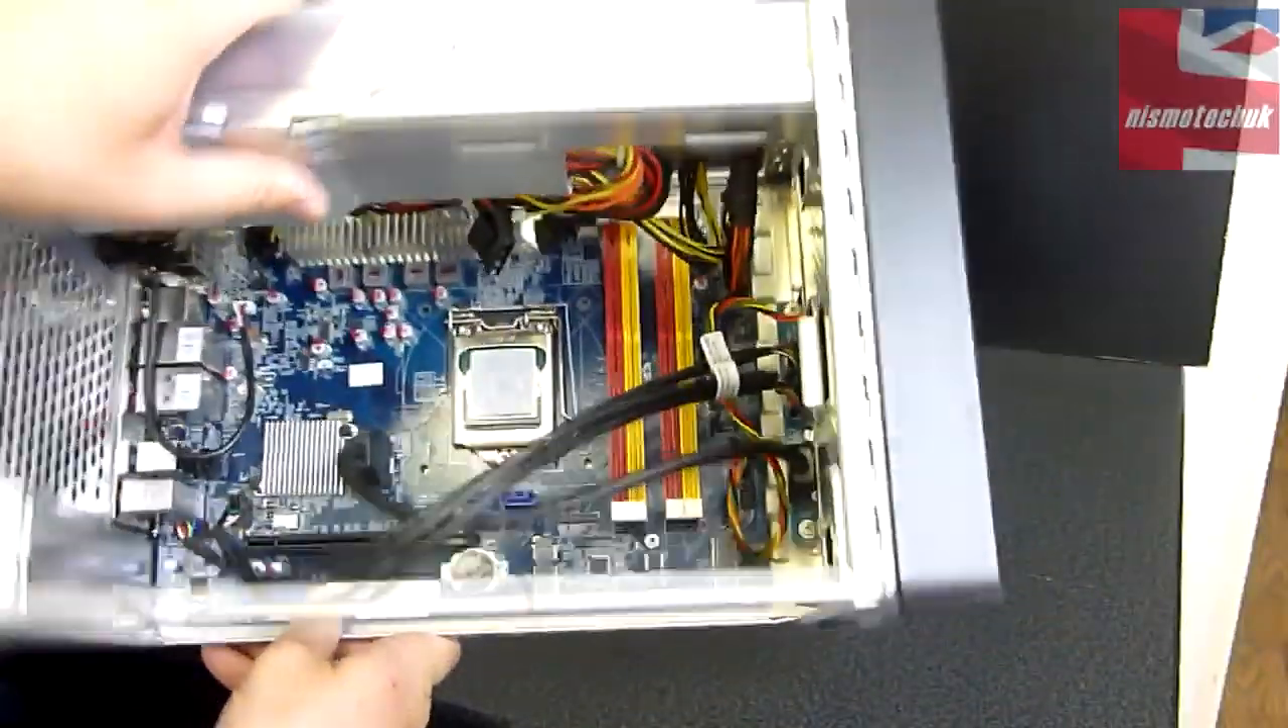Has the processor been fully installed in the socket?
Yes.